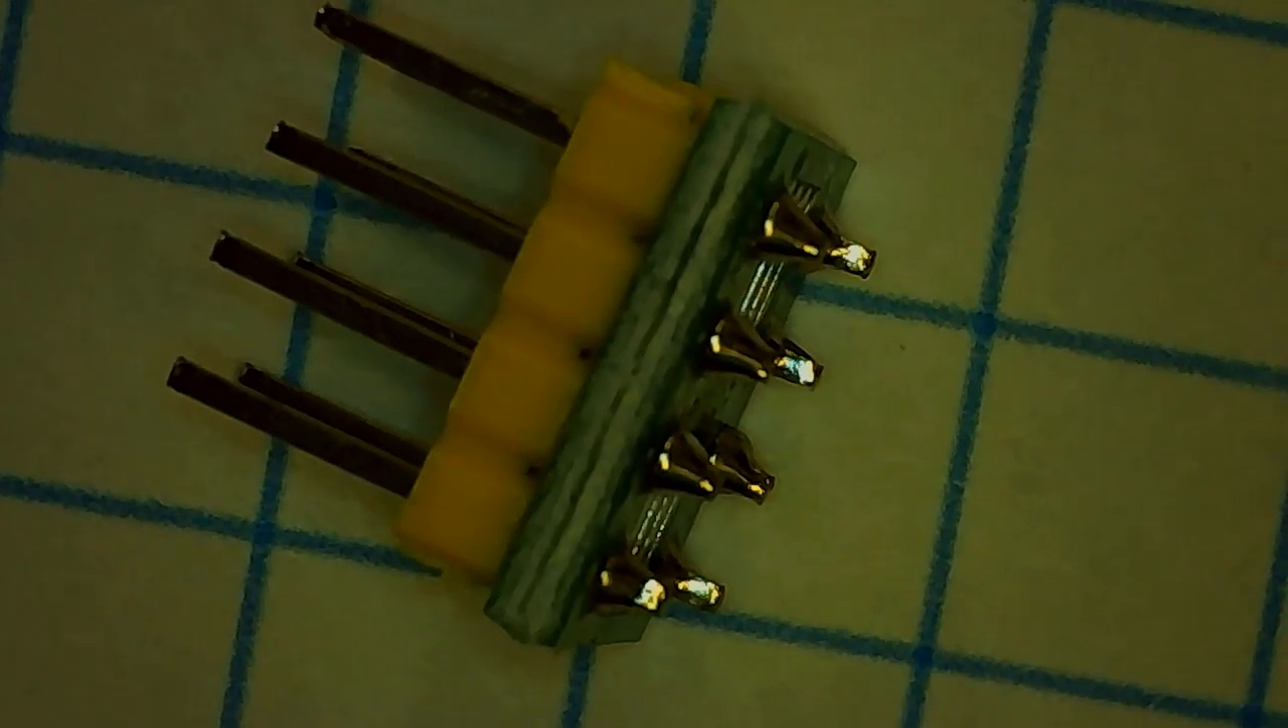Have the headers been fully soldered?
Yes.